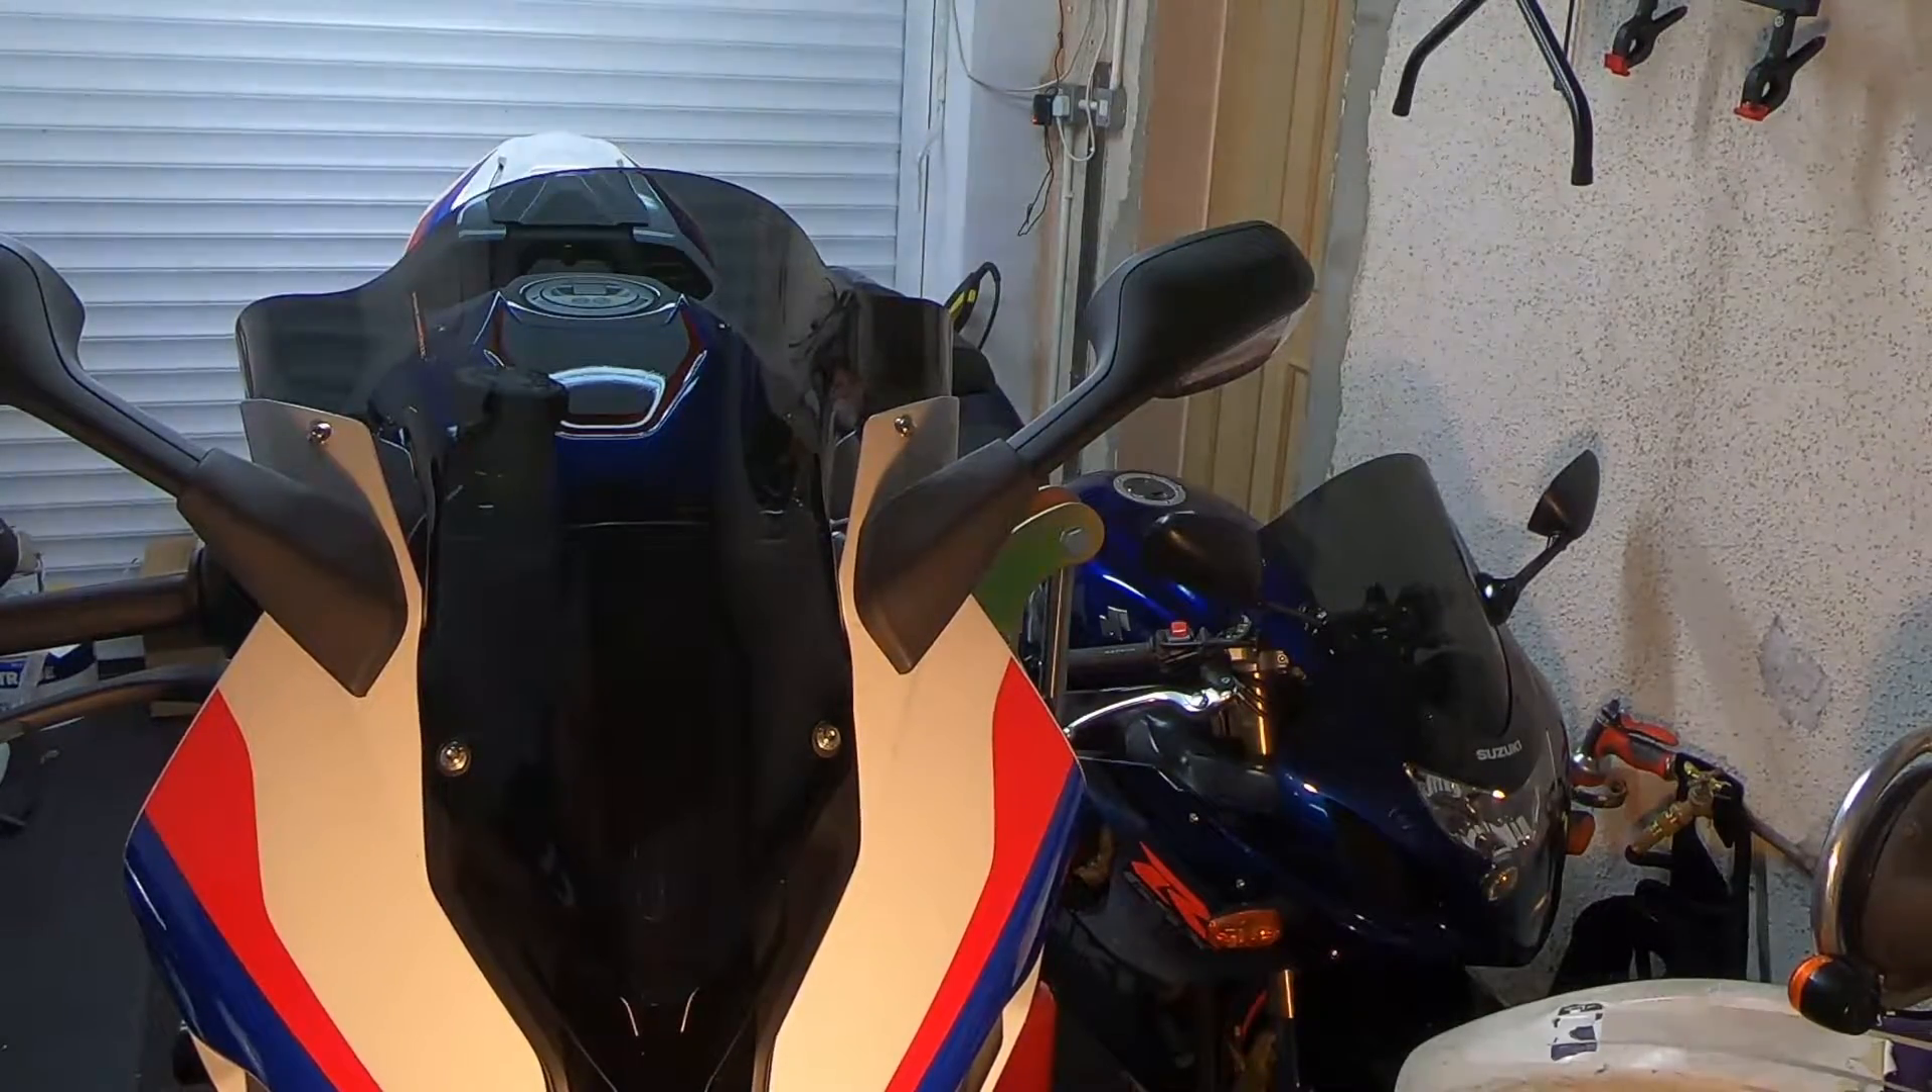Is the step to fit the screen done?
Yes.